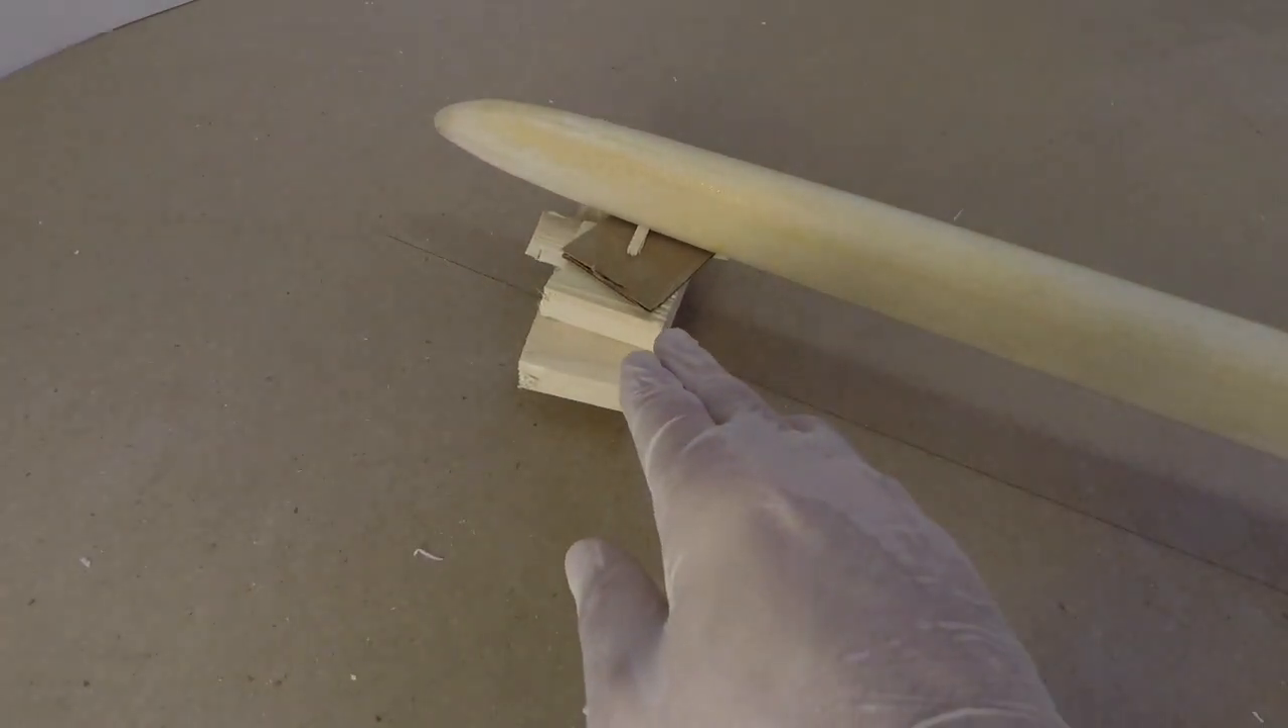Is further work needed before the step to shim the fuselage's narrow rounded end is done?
No.